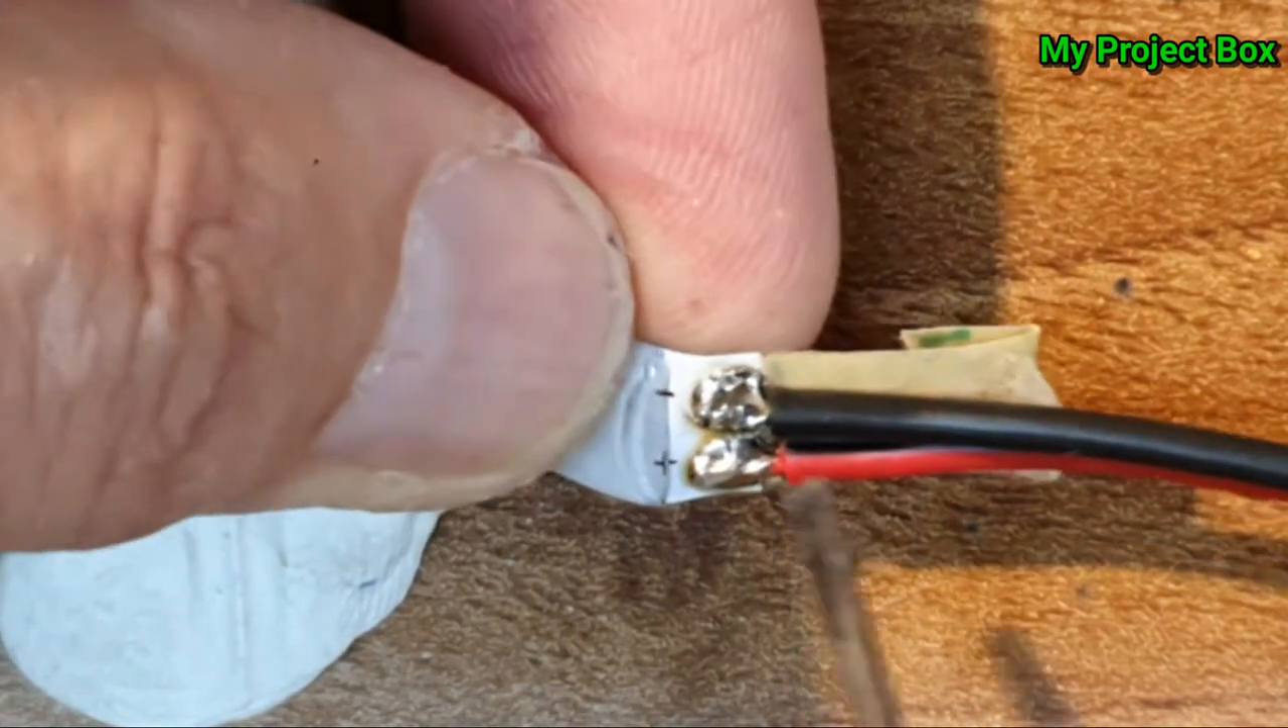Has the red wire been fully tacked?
Yes.